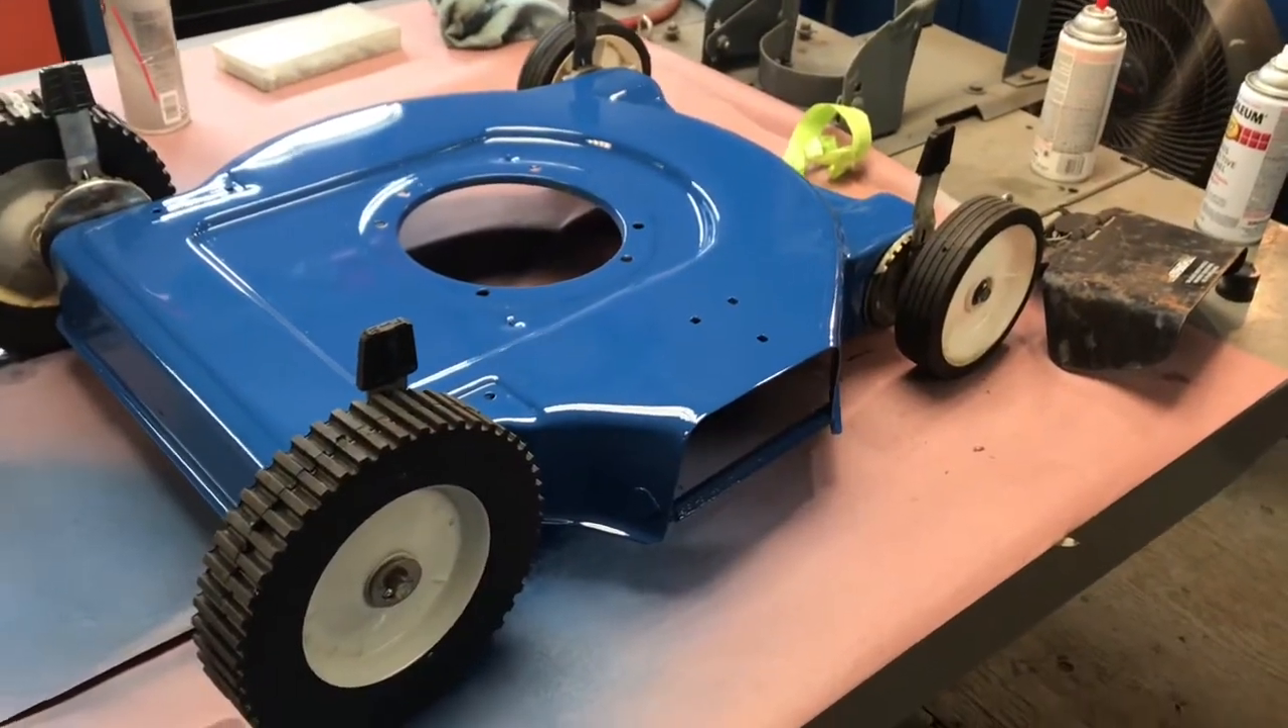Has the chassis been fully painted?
Yes.